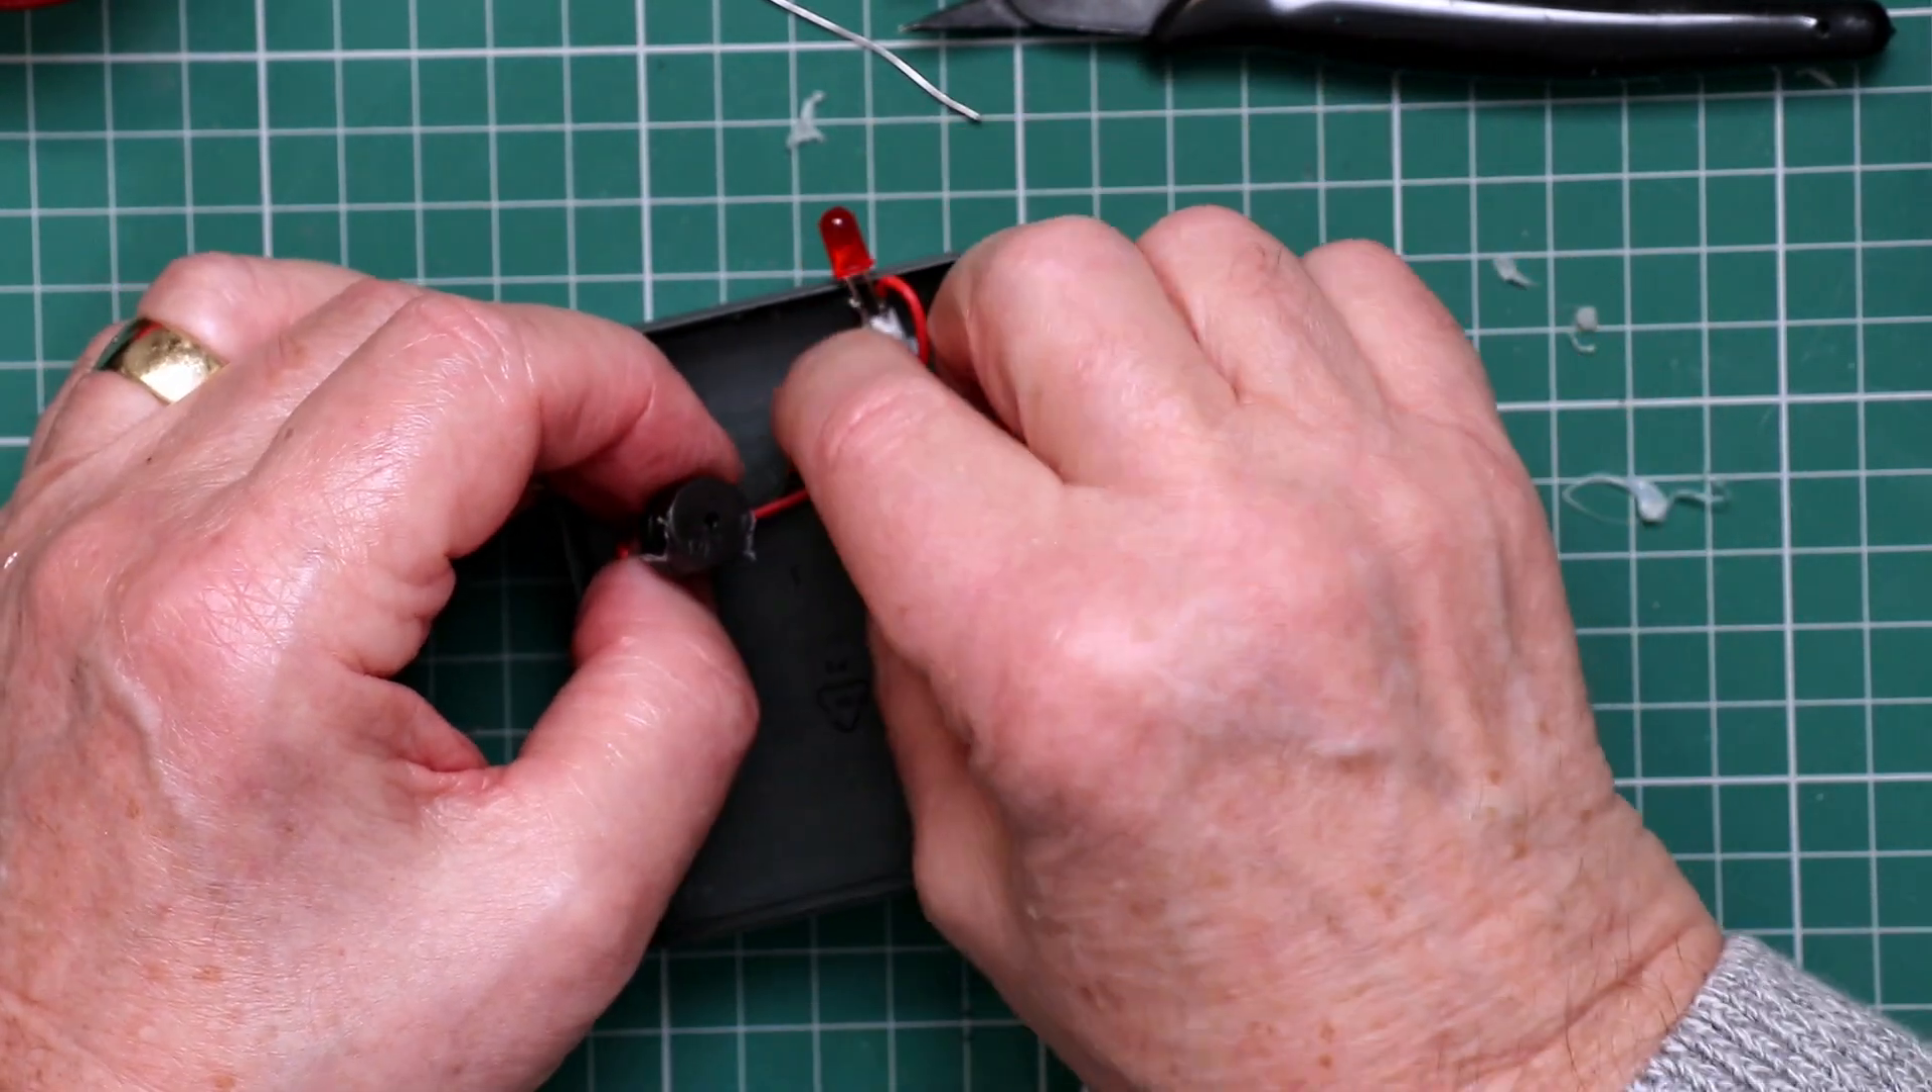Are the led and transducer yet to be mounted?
Yes.